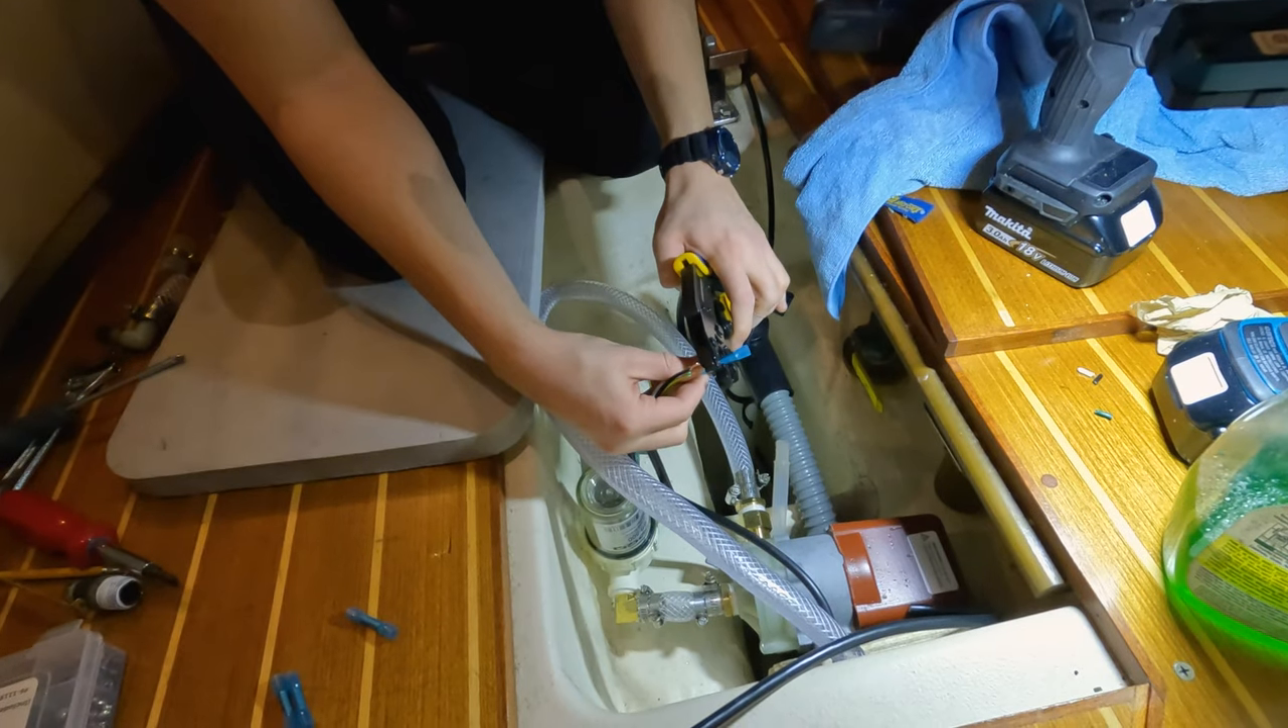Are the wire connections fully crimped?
No.